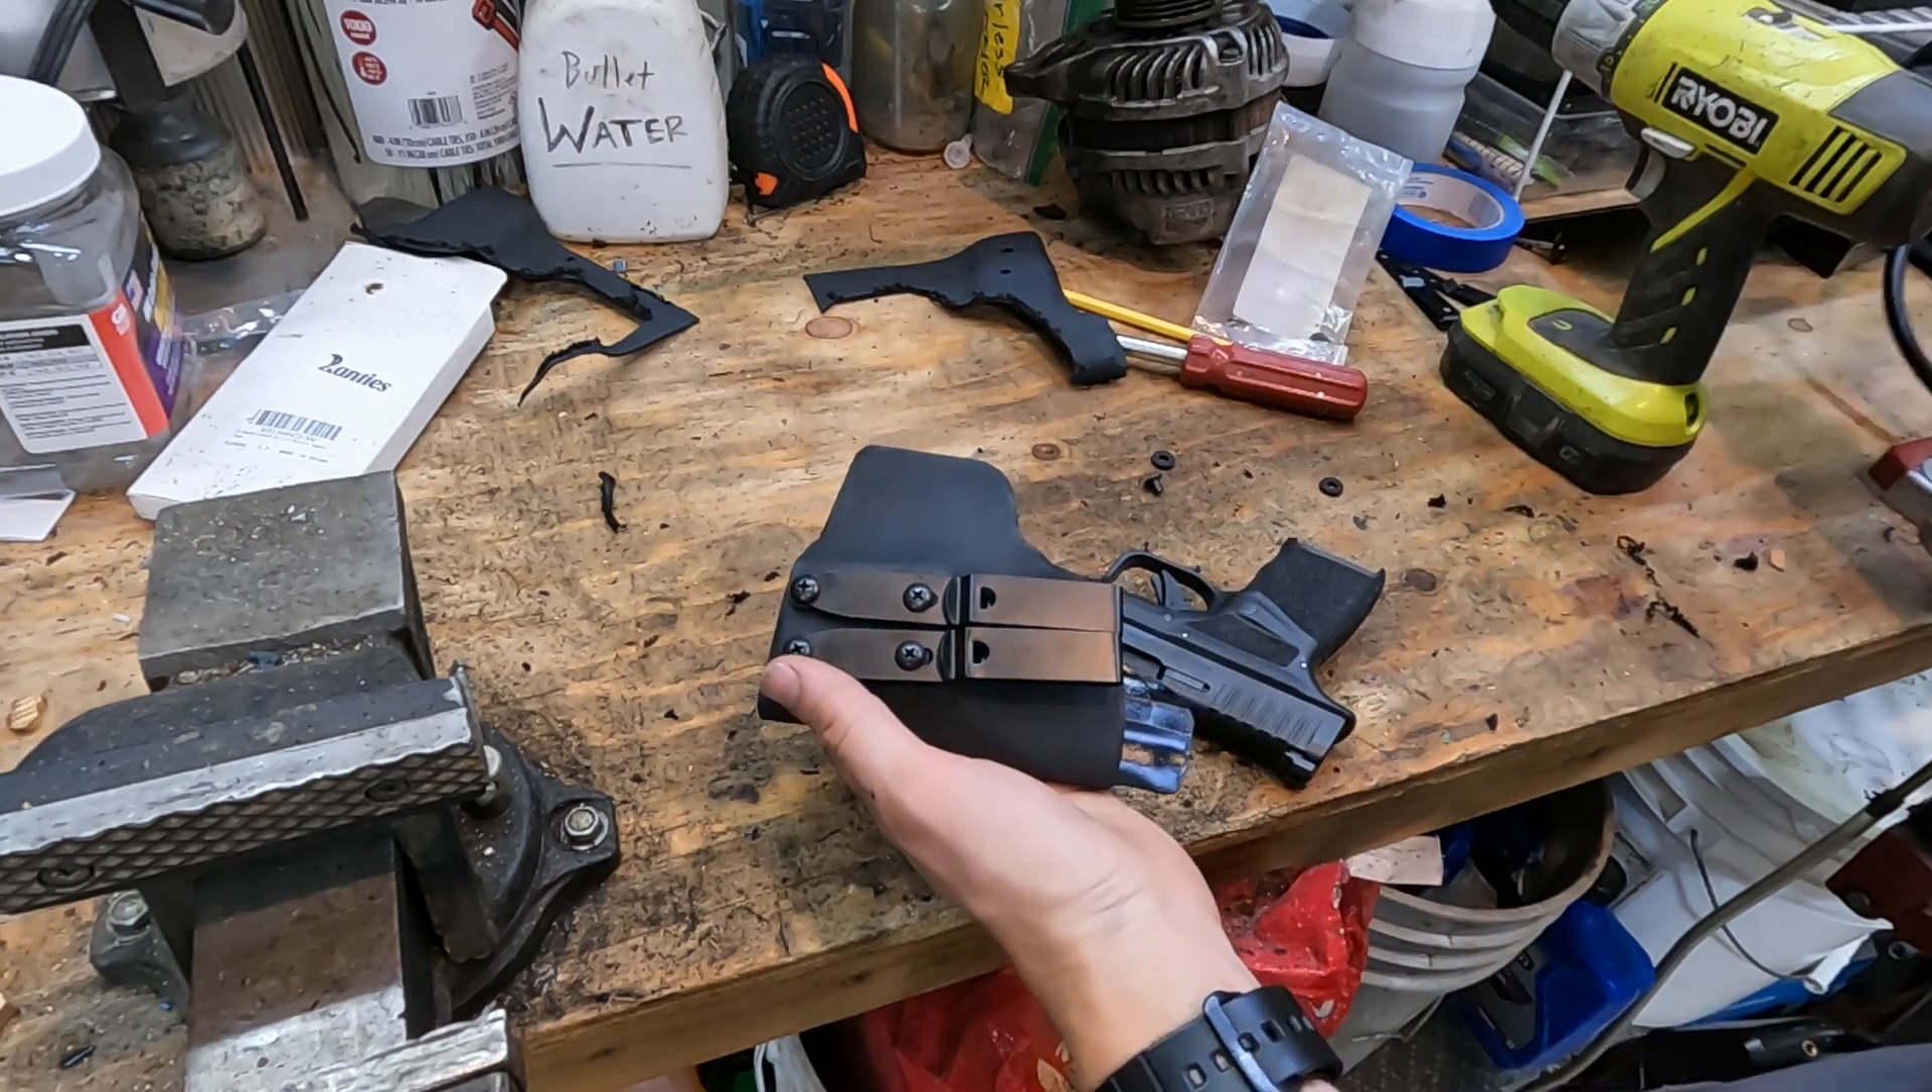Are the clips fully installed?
Yes.